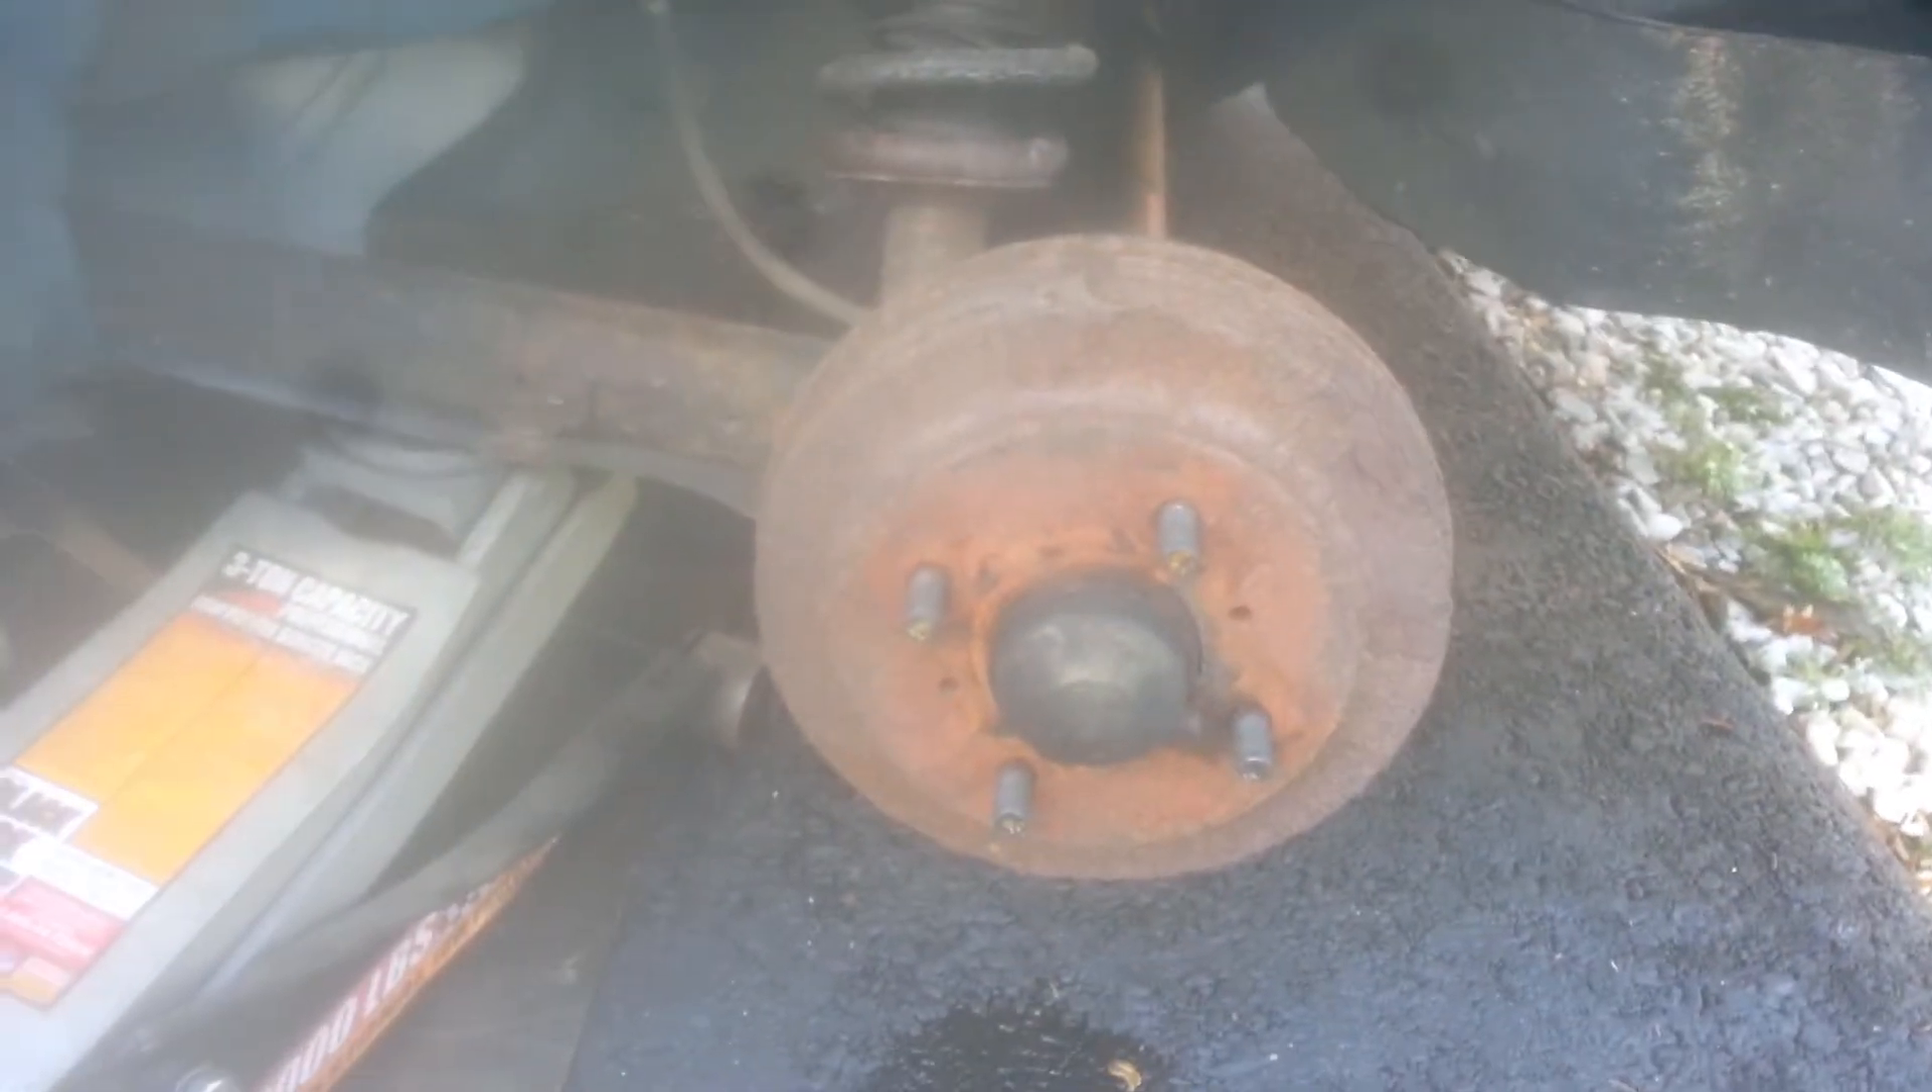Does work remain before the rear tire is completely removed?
No.